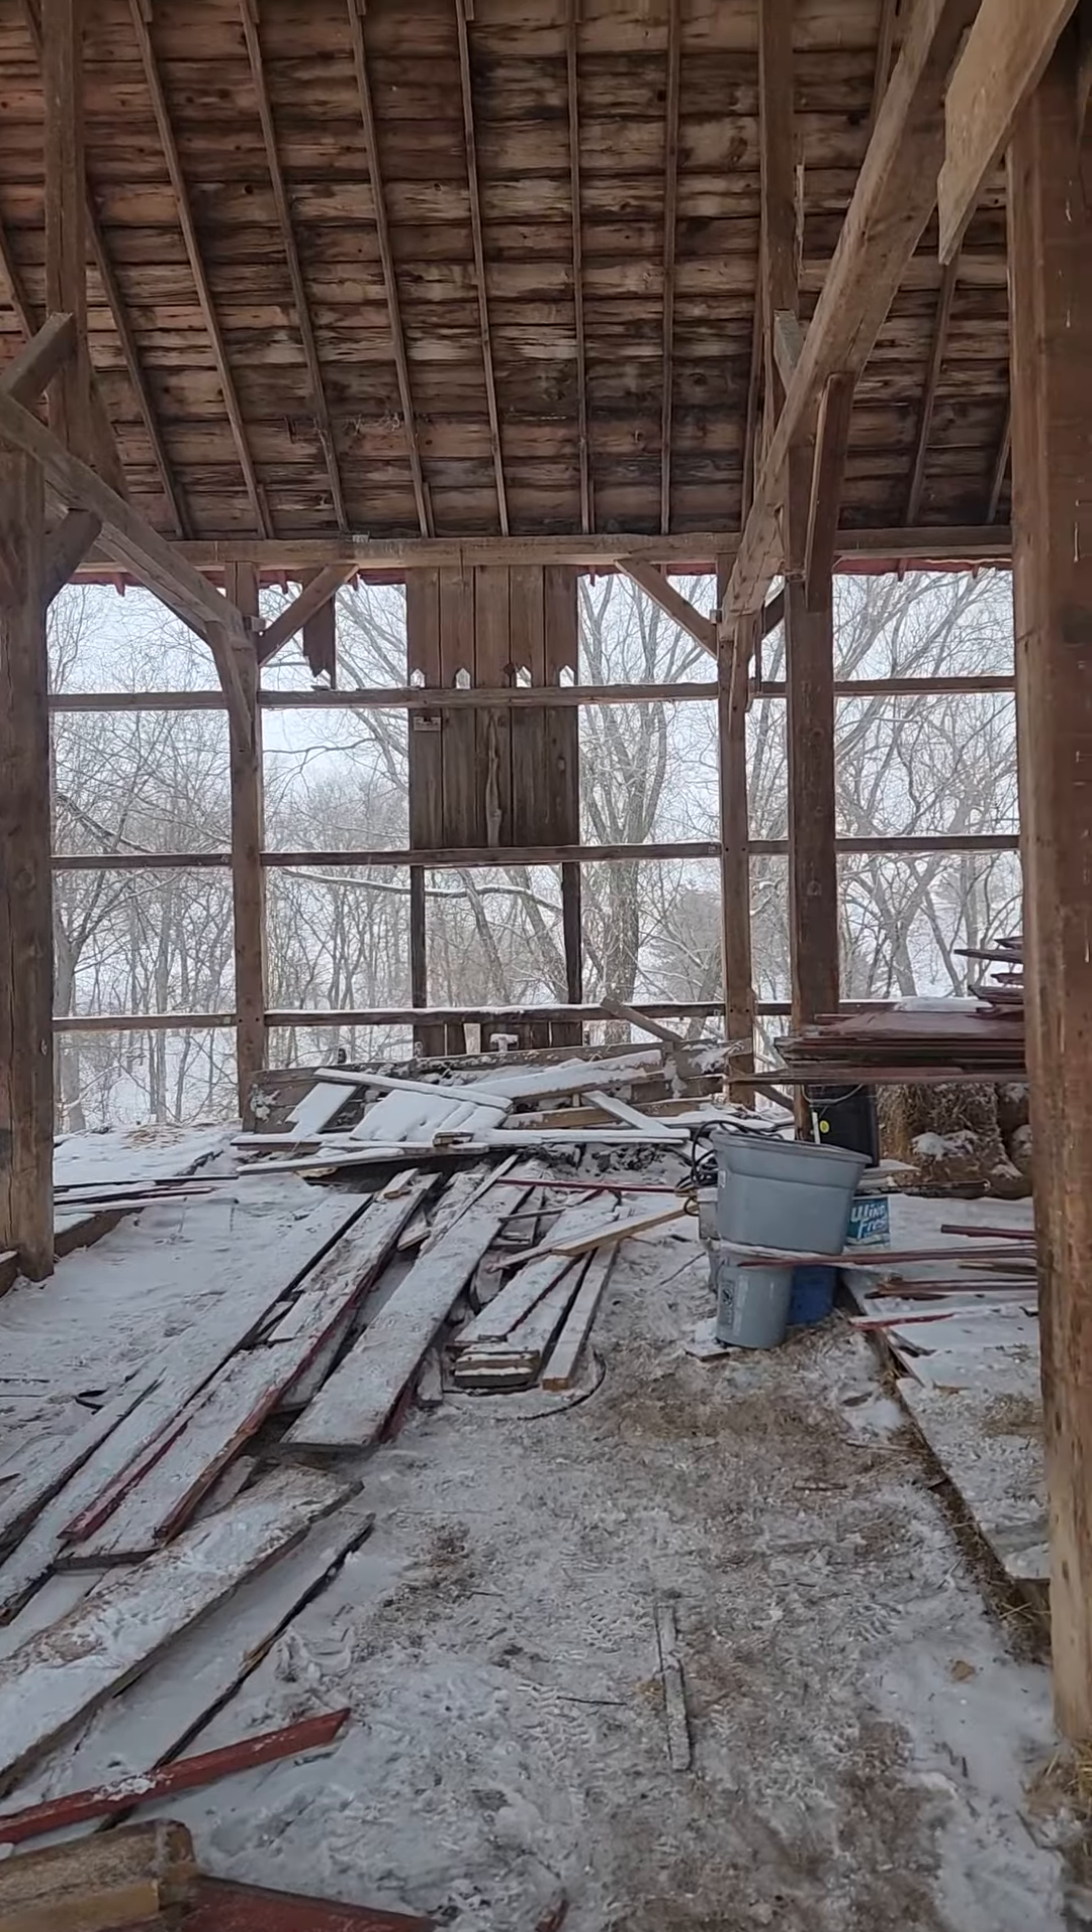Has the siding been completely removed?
No.